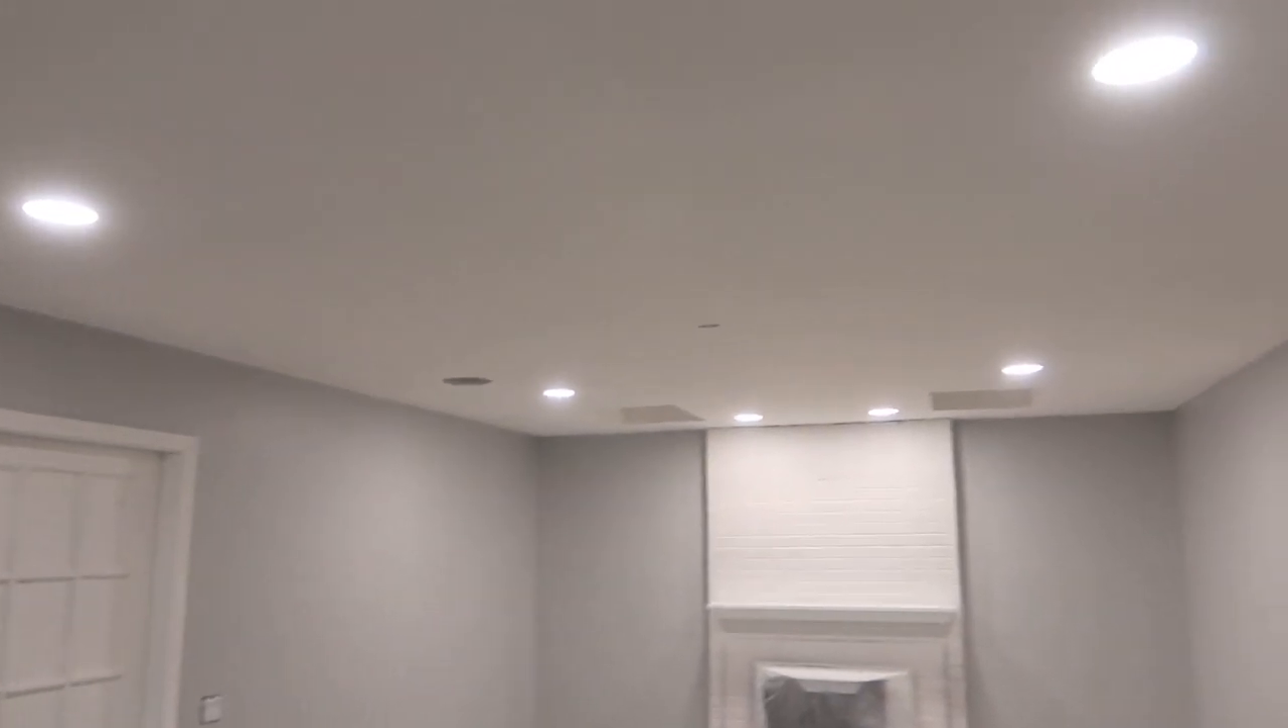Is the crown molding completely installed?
No.